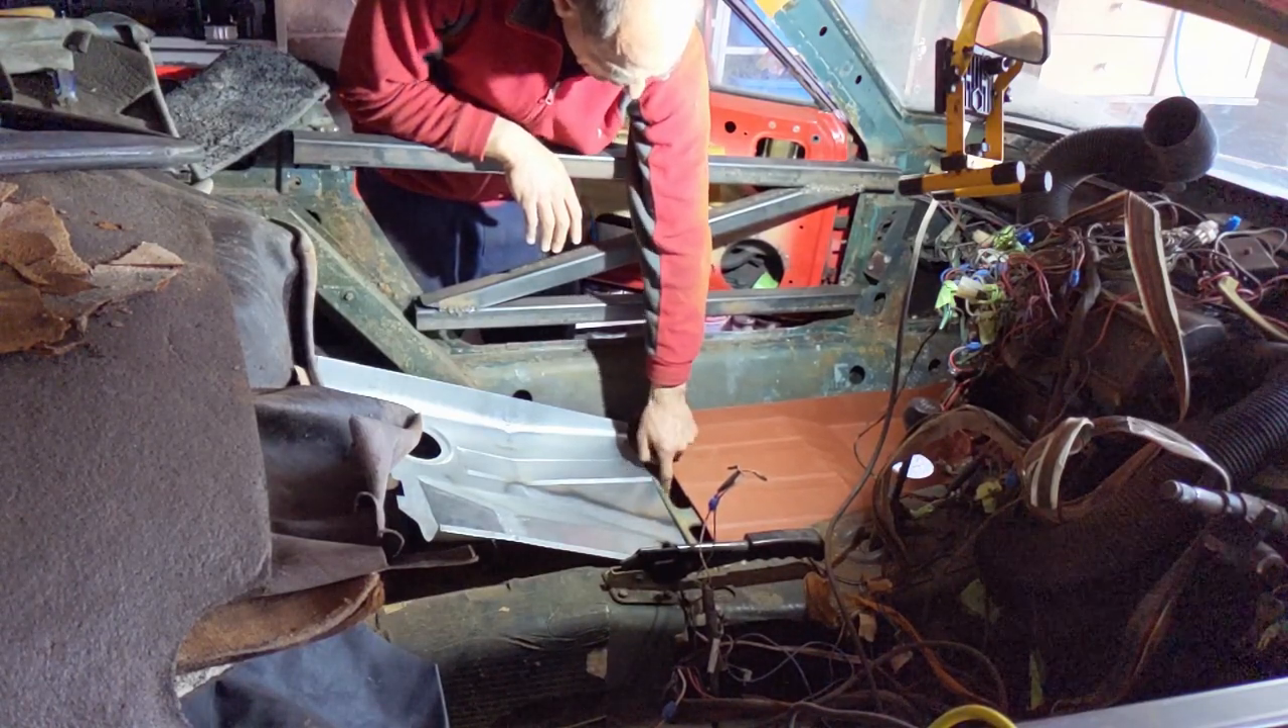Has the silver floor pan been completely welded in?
No.